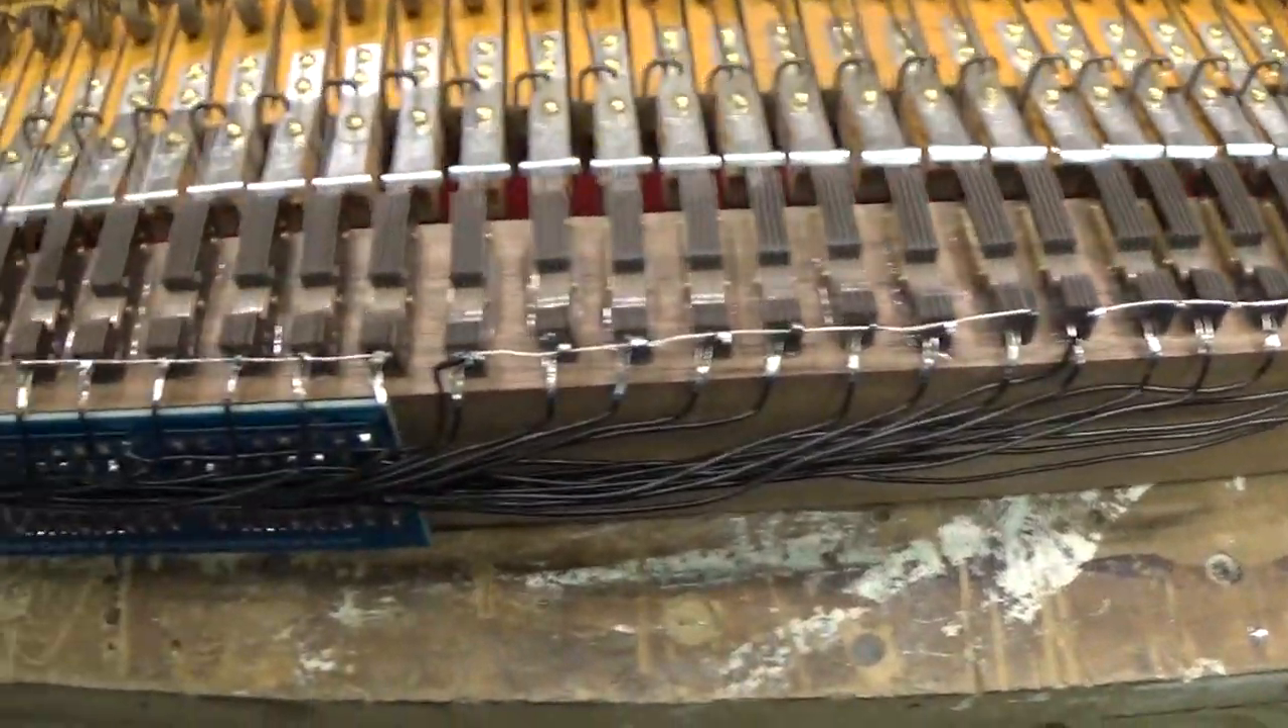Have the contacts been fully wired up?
Yes.